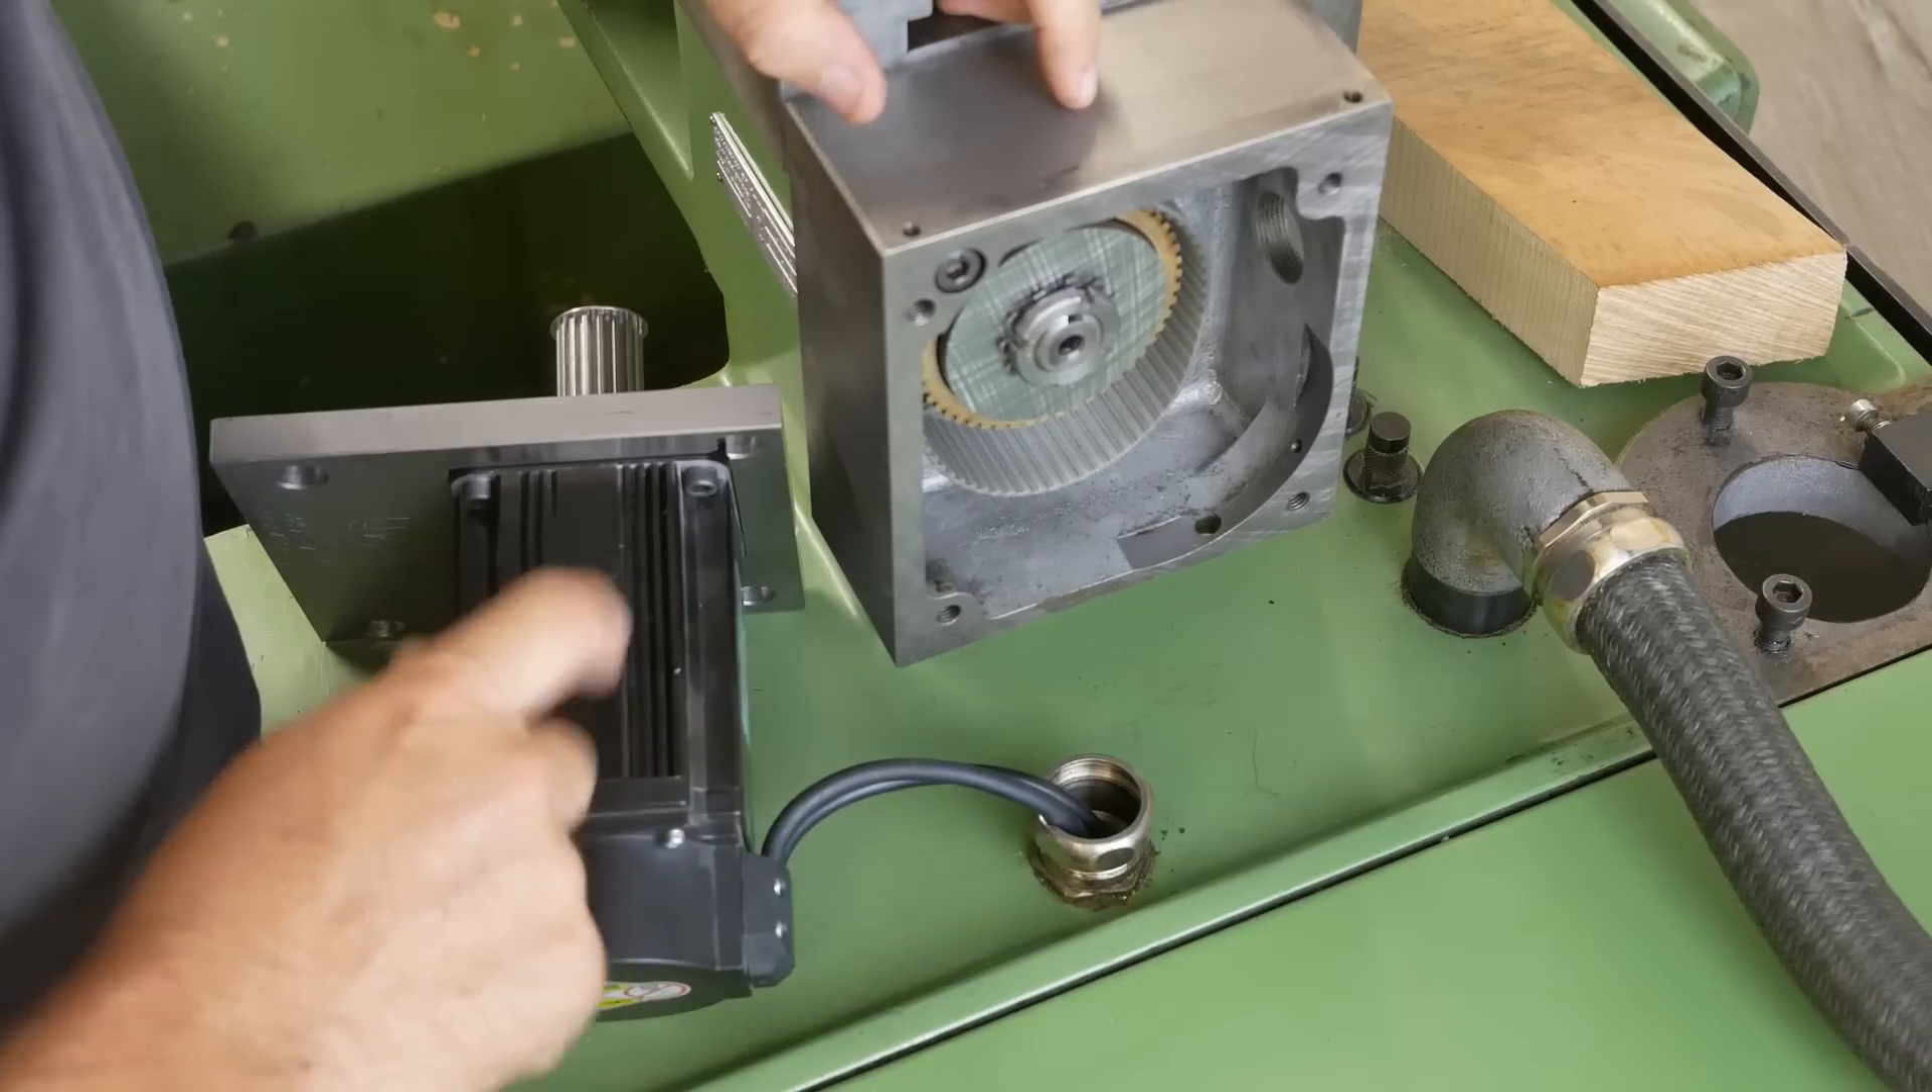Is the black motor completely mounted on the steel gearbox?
No.